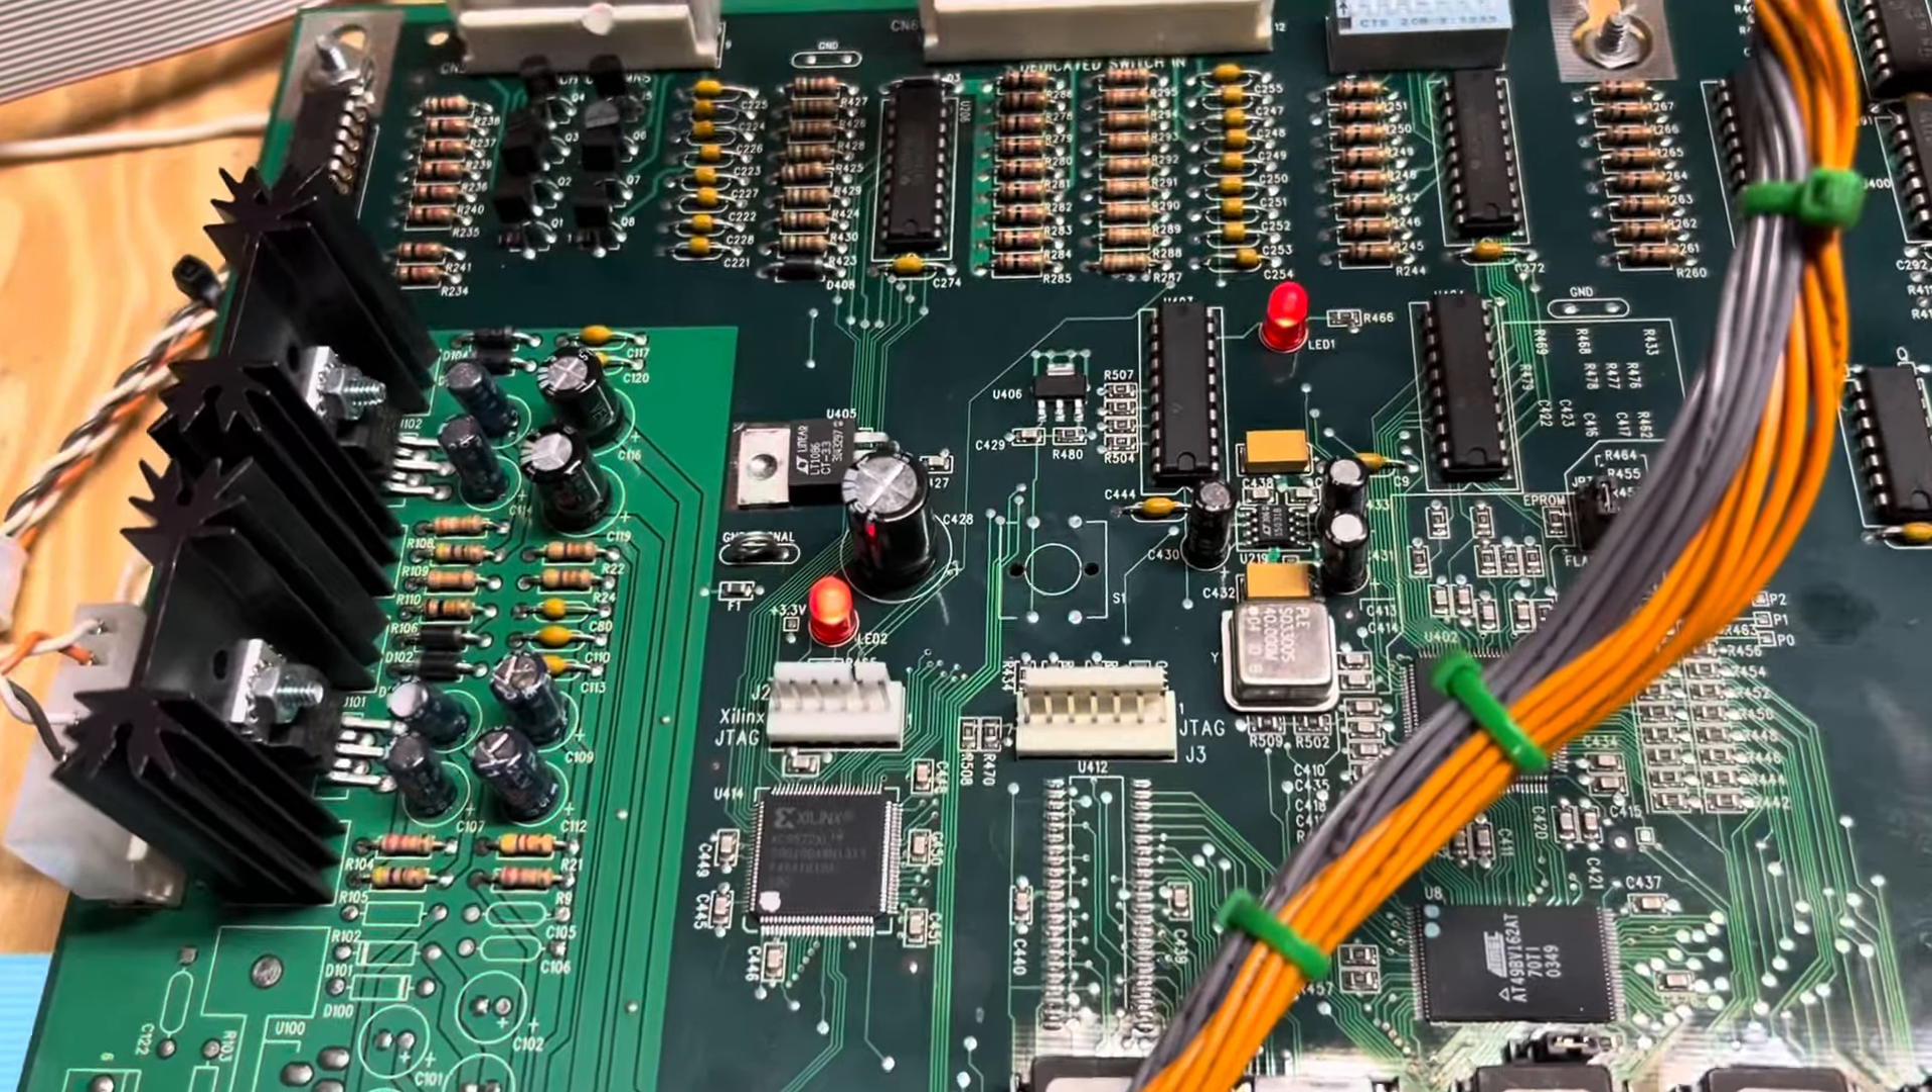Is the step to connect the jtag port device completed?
No.